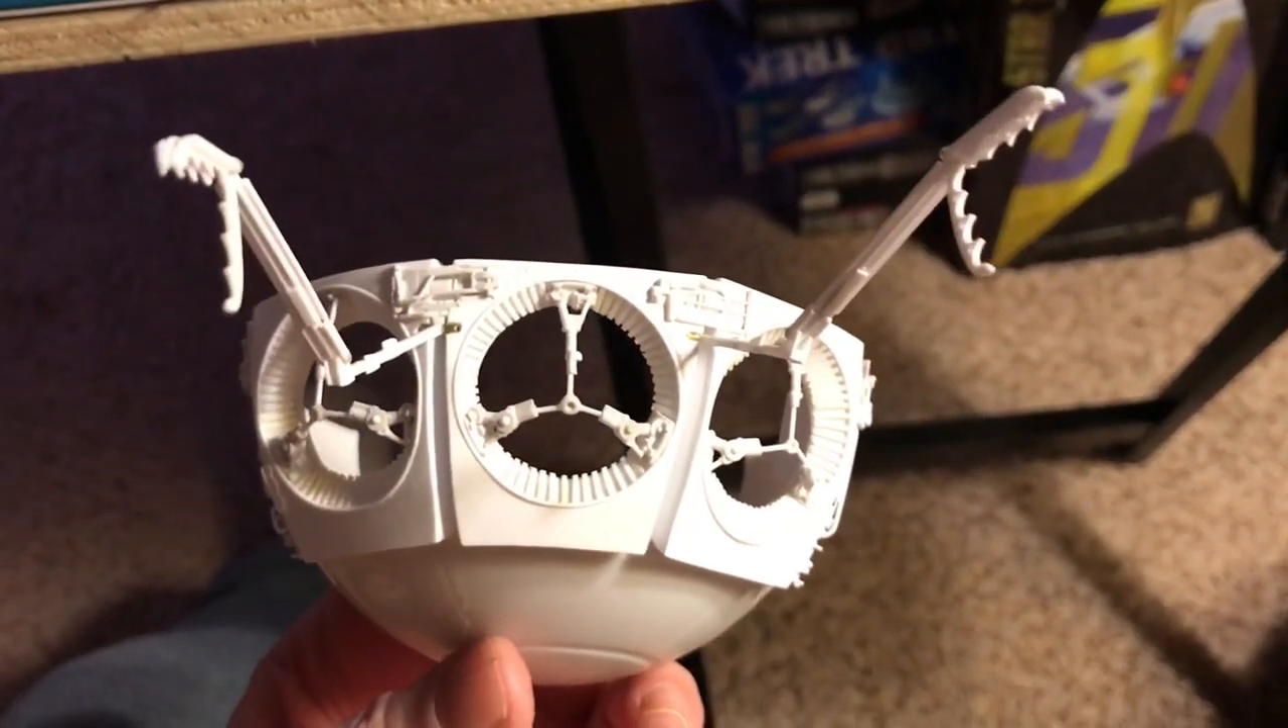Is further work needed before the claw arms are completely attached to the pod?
No.